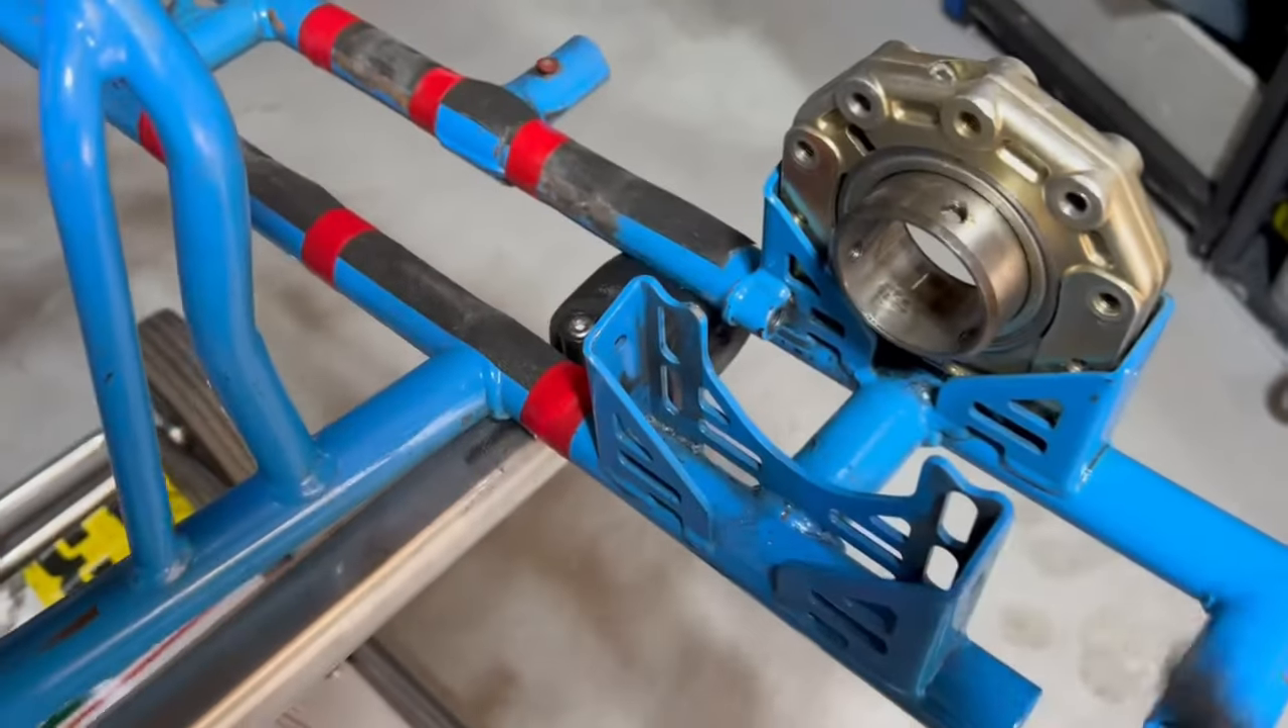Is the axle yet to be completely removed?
No.